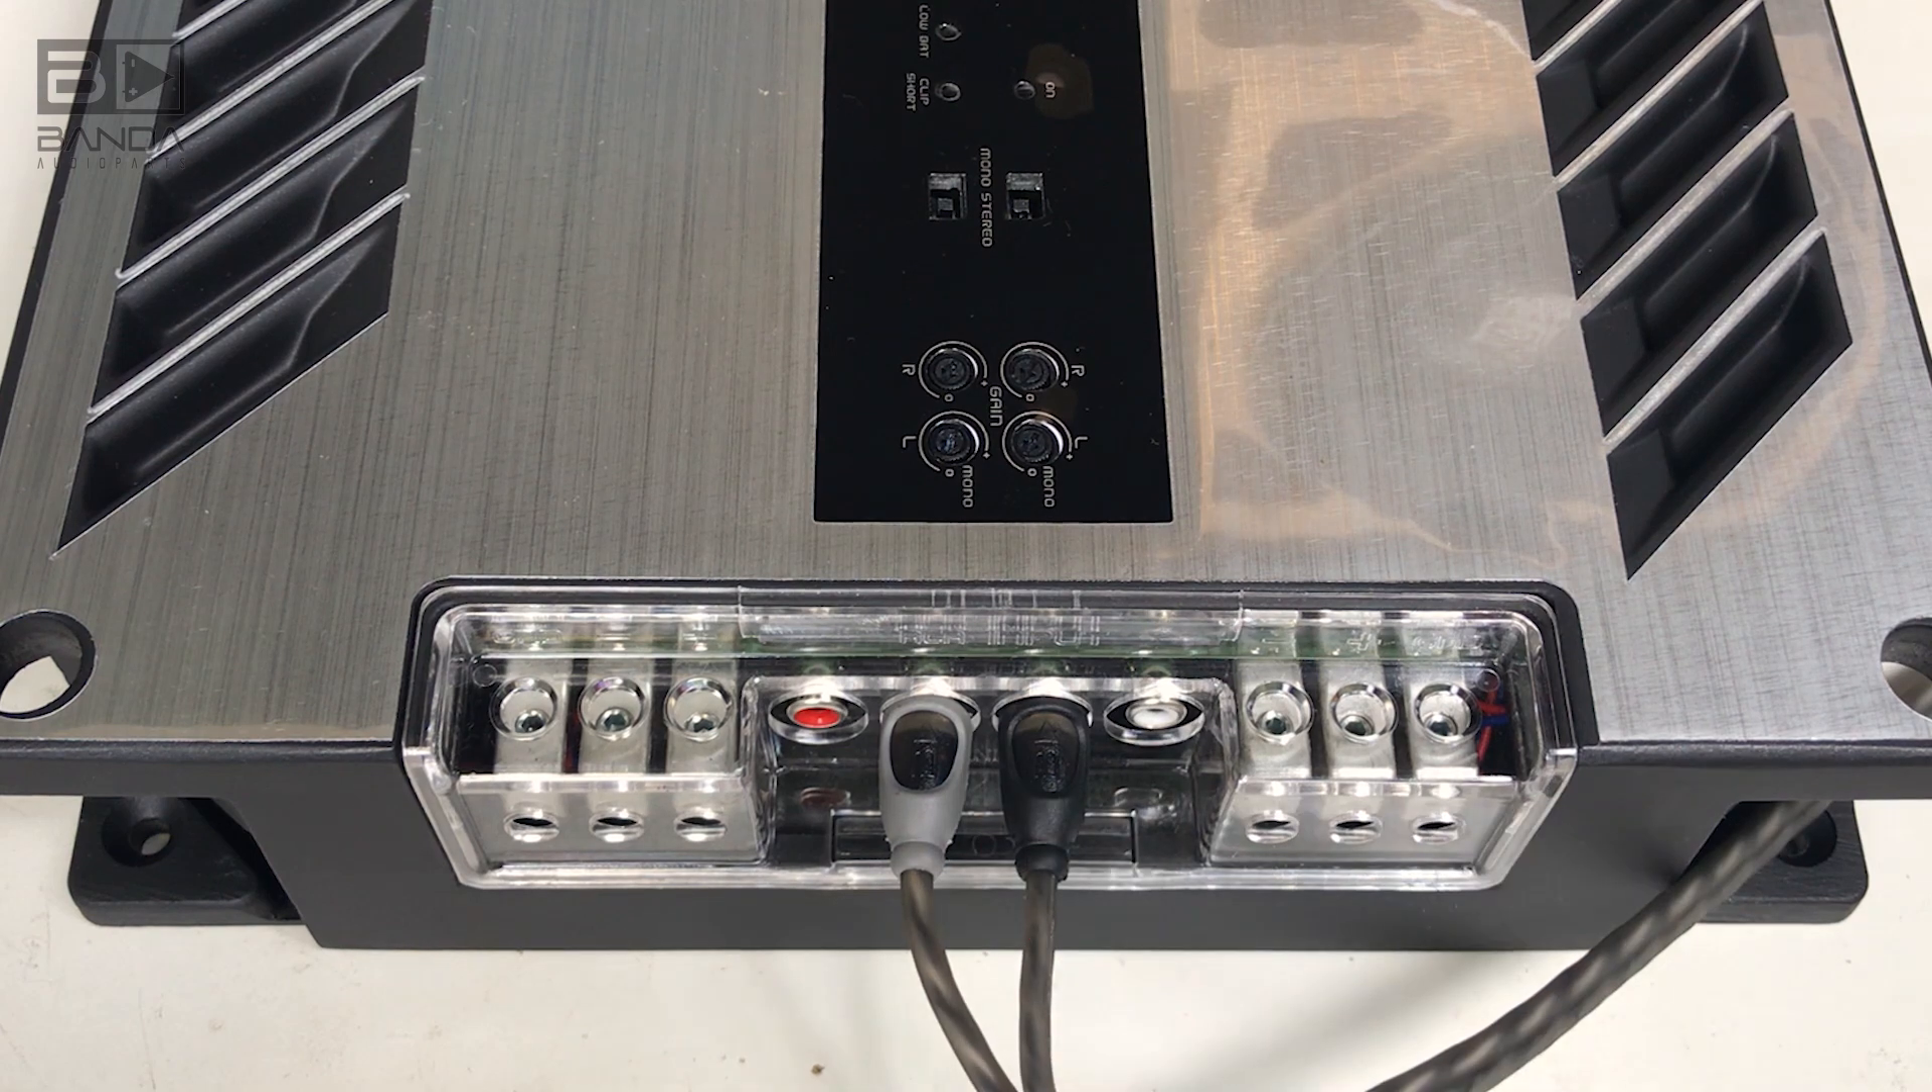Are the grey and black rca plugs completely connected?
Yes.